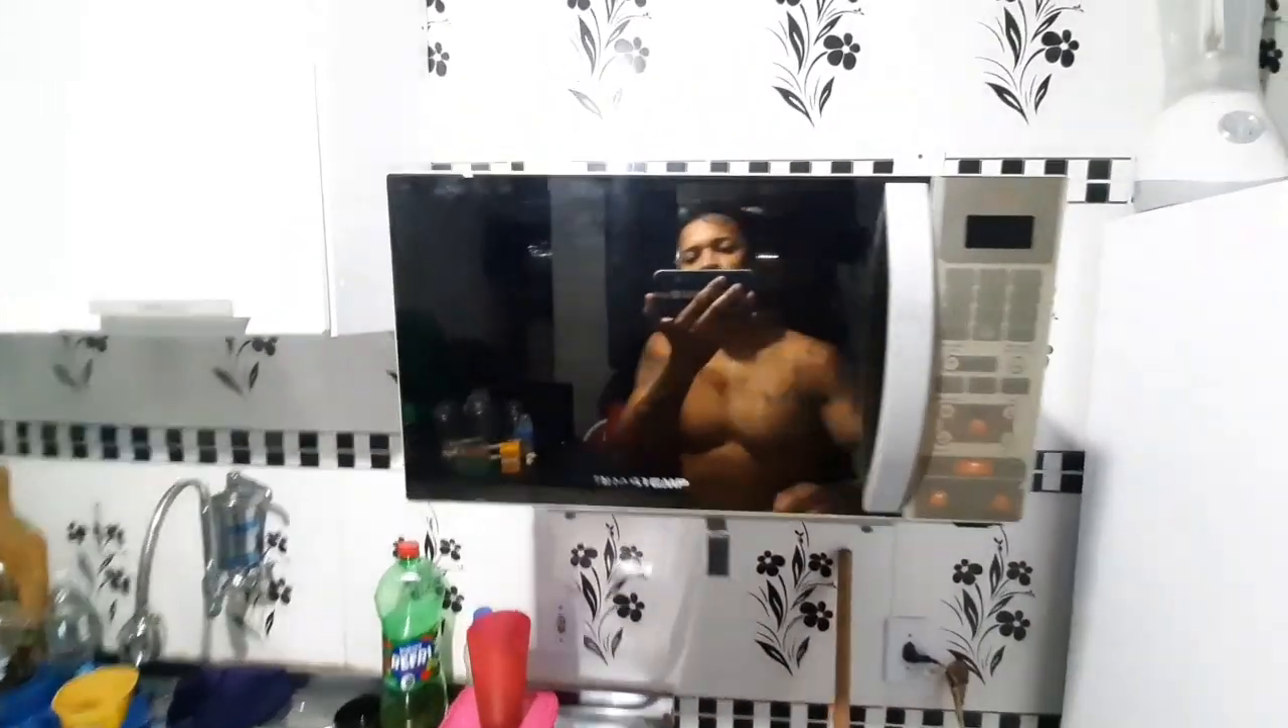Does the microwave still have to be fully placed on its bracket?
No.